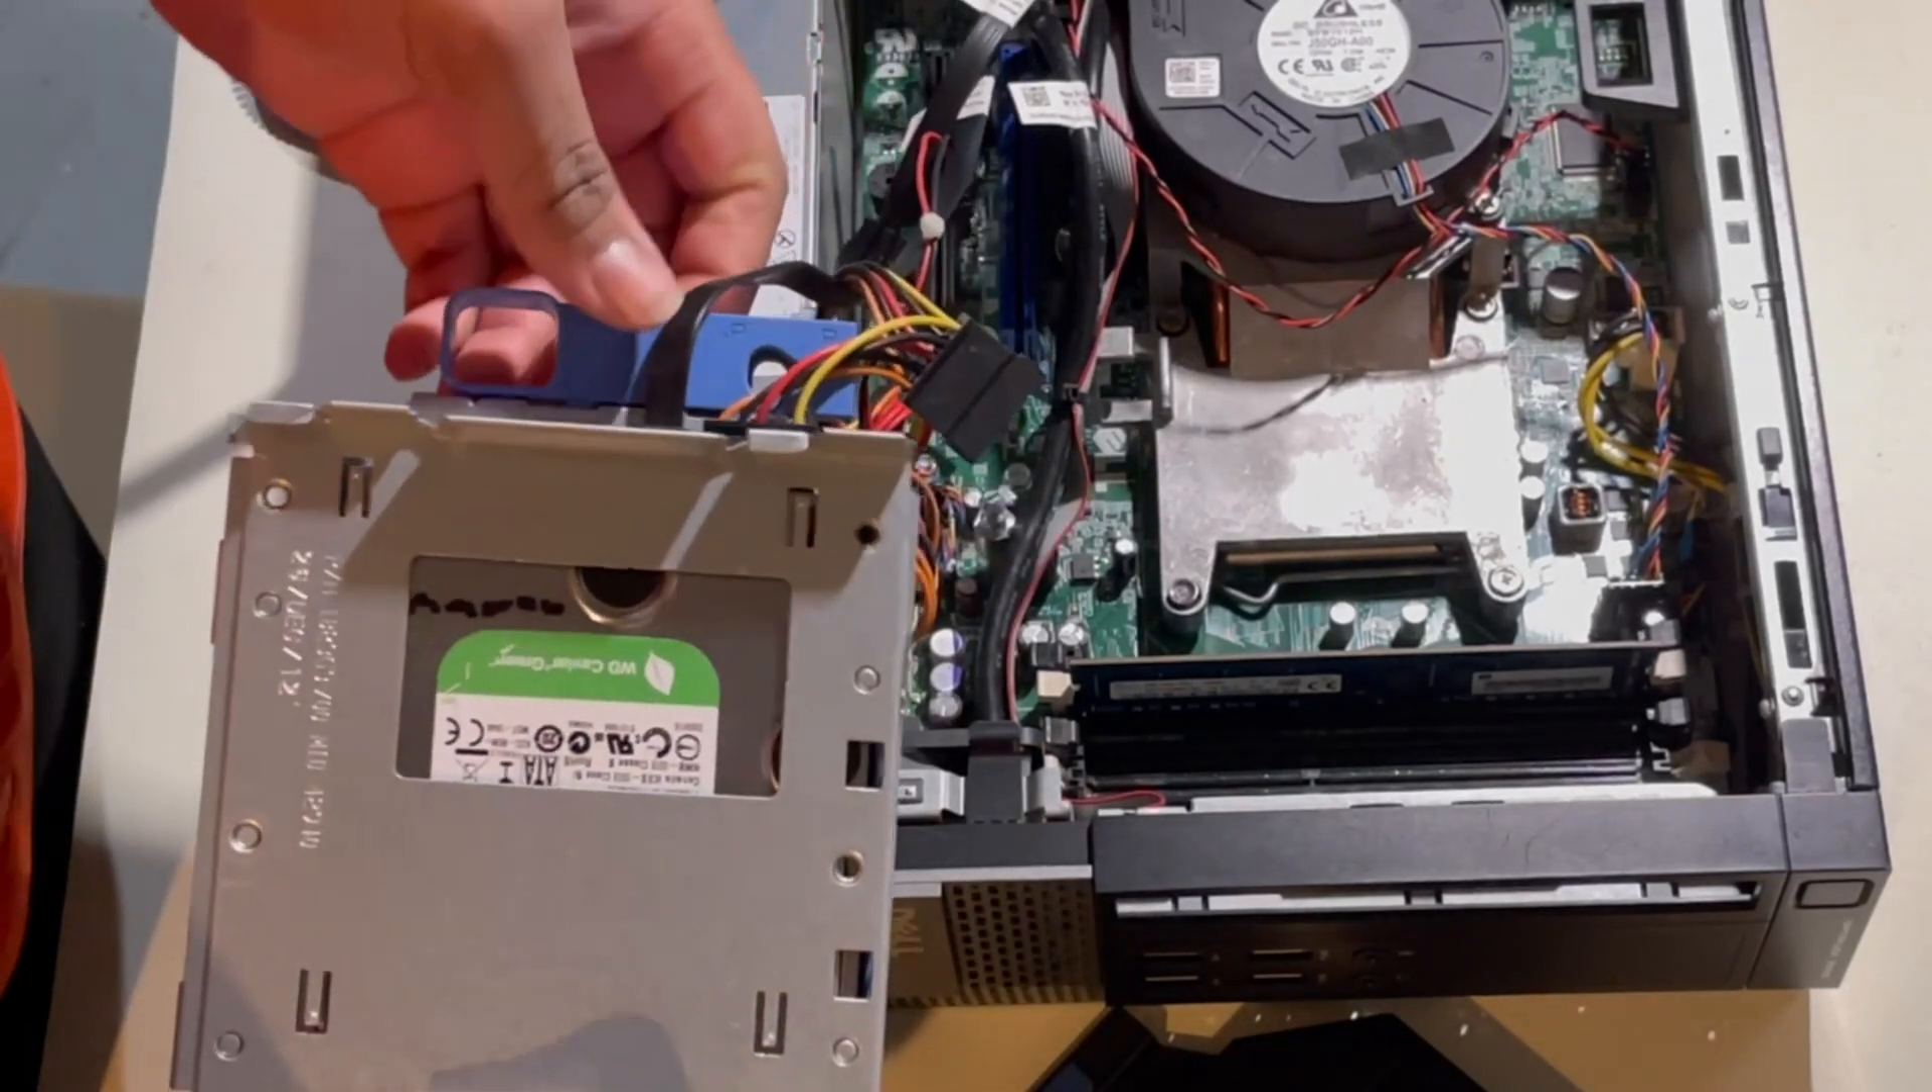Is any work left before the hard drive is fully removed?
Yes.